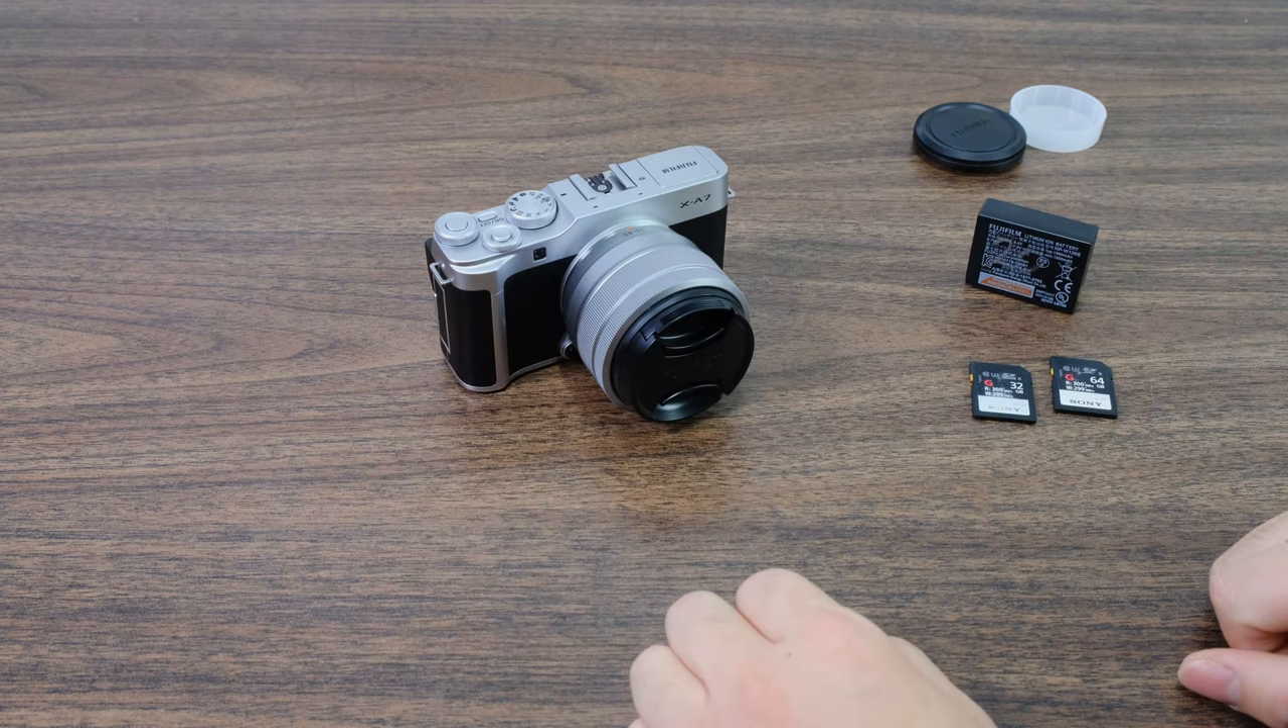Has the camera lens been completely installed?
Yes.